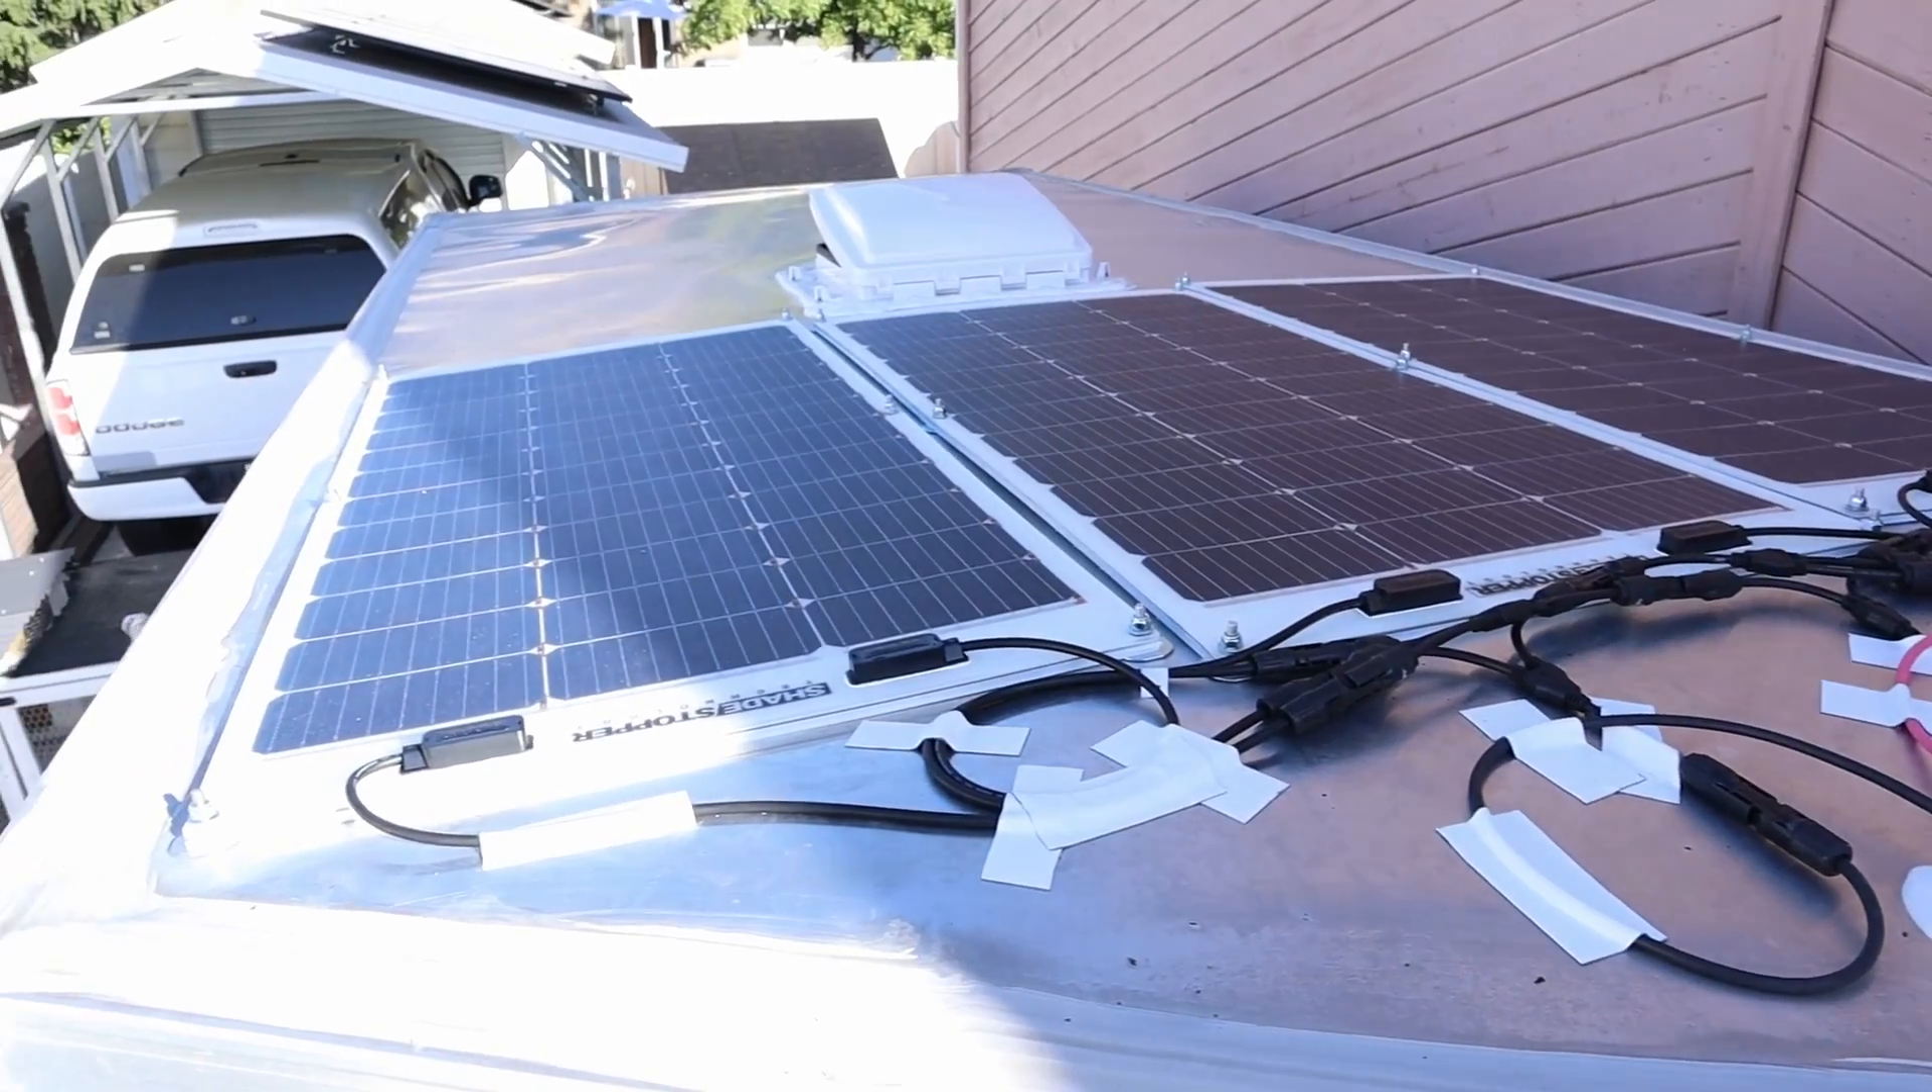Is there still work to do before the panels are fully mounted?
No.